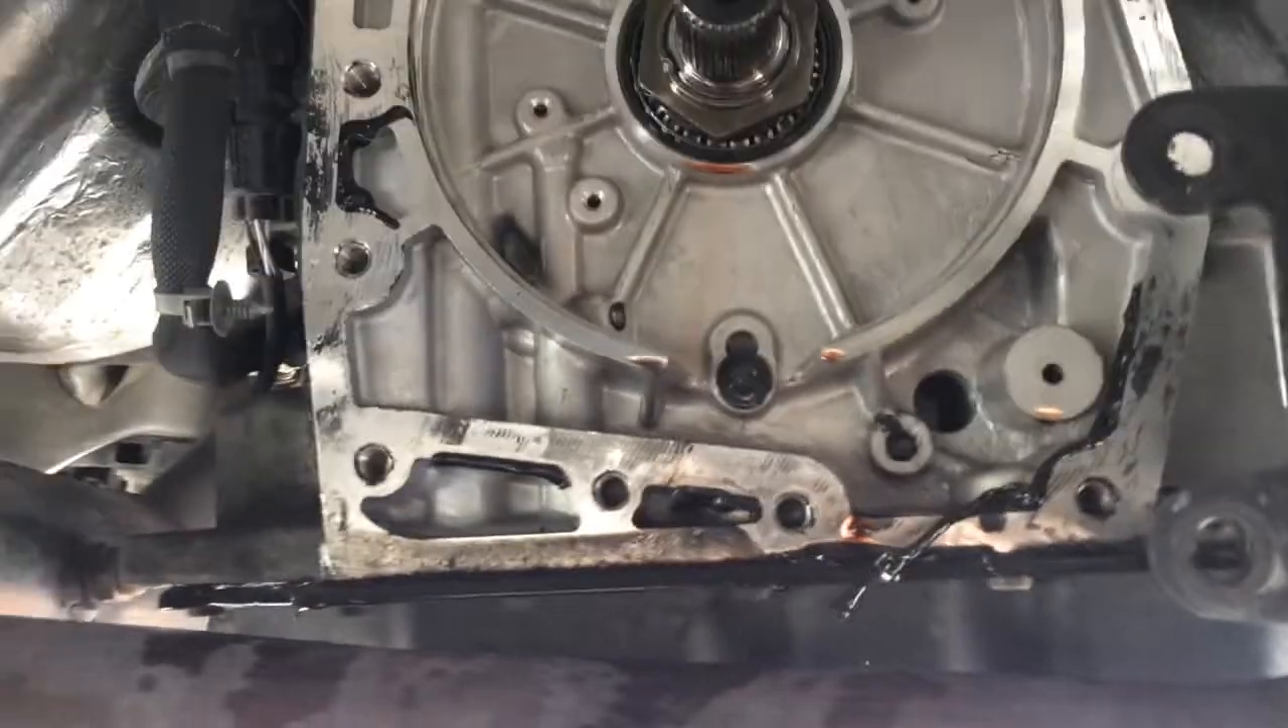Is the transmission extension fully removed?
Yes.